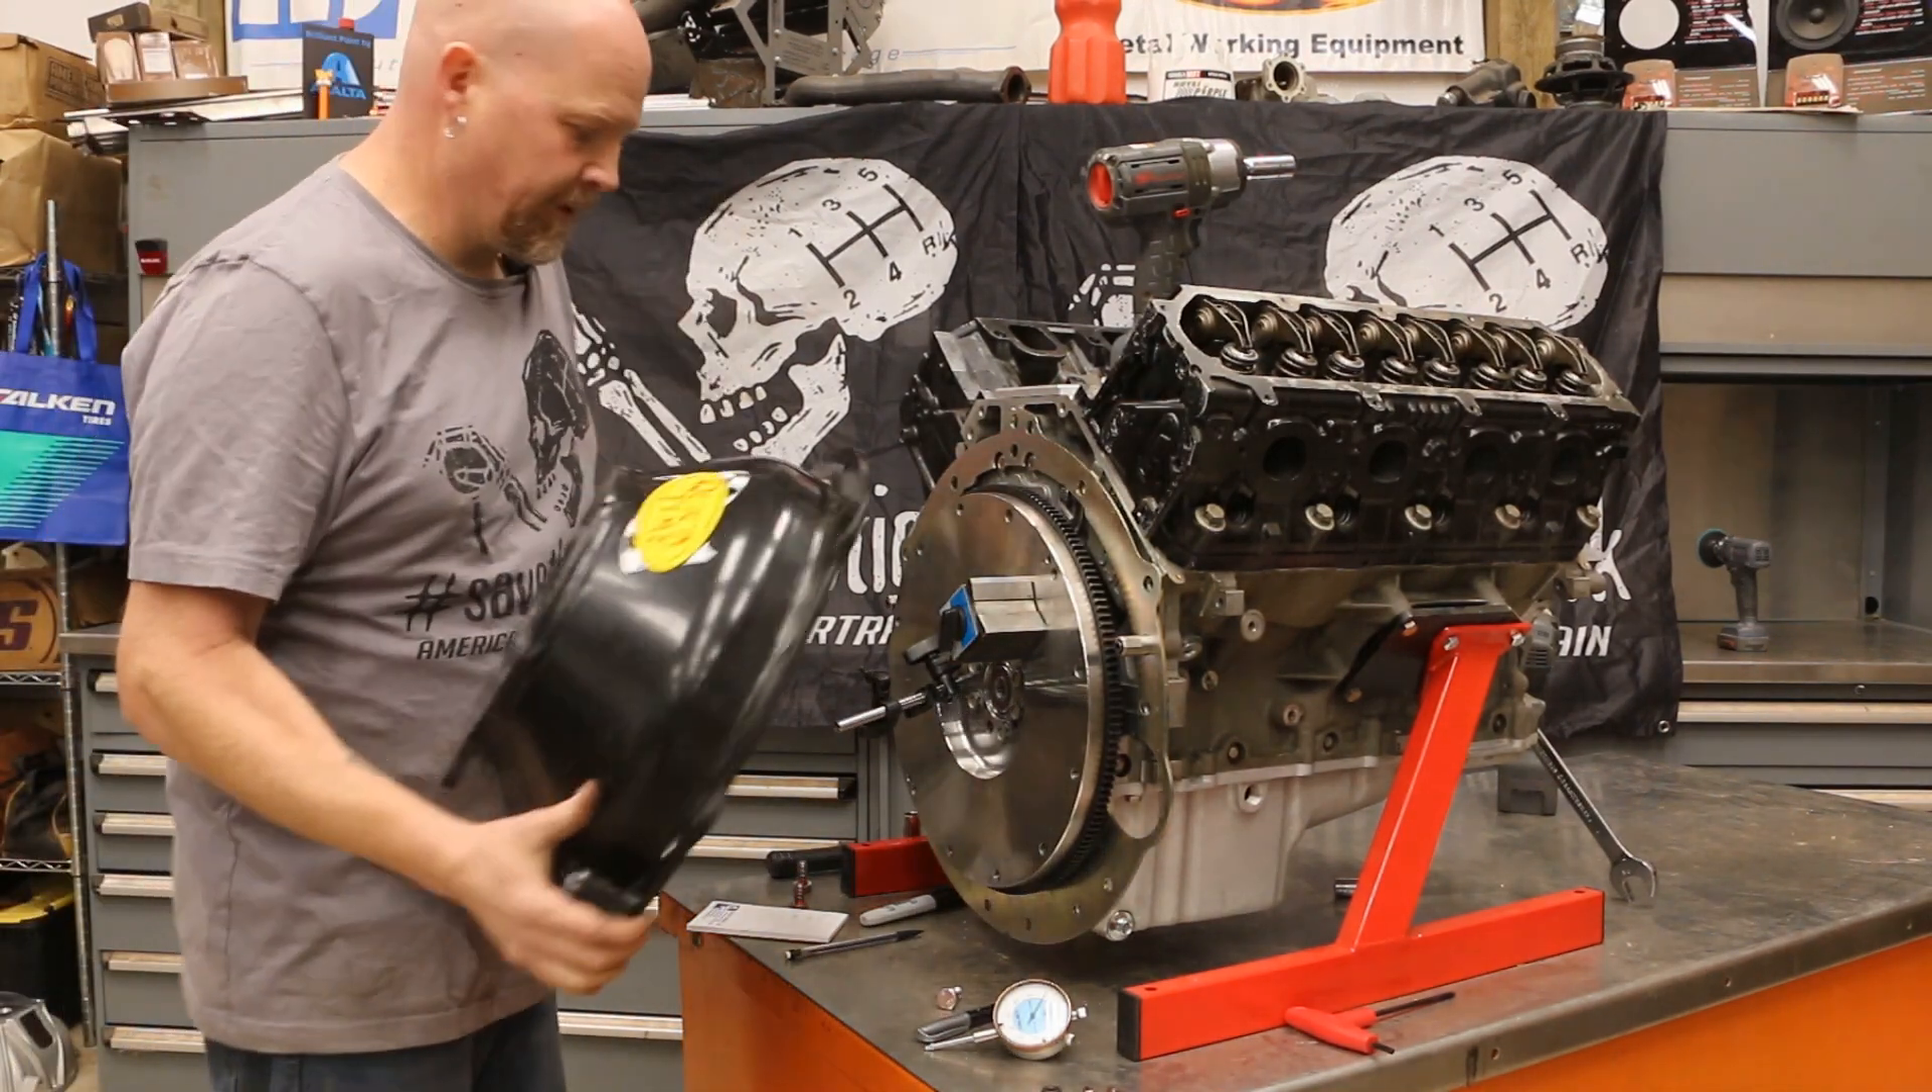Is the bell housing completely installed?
No.